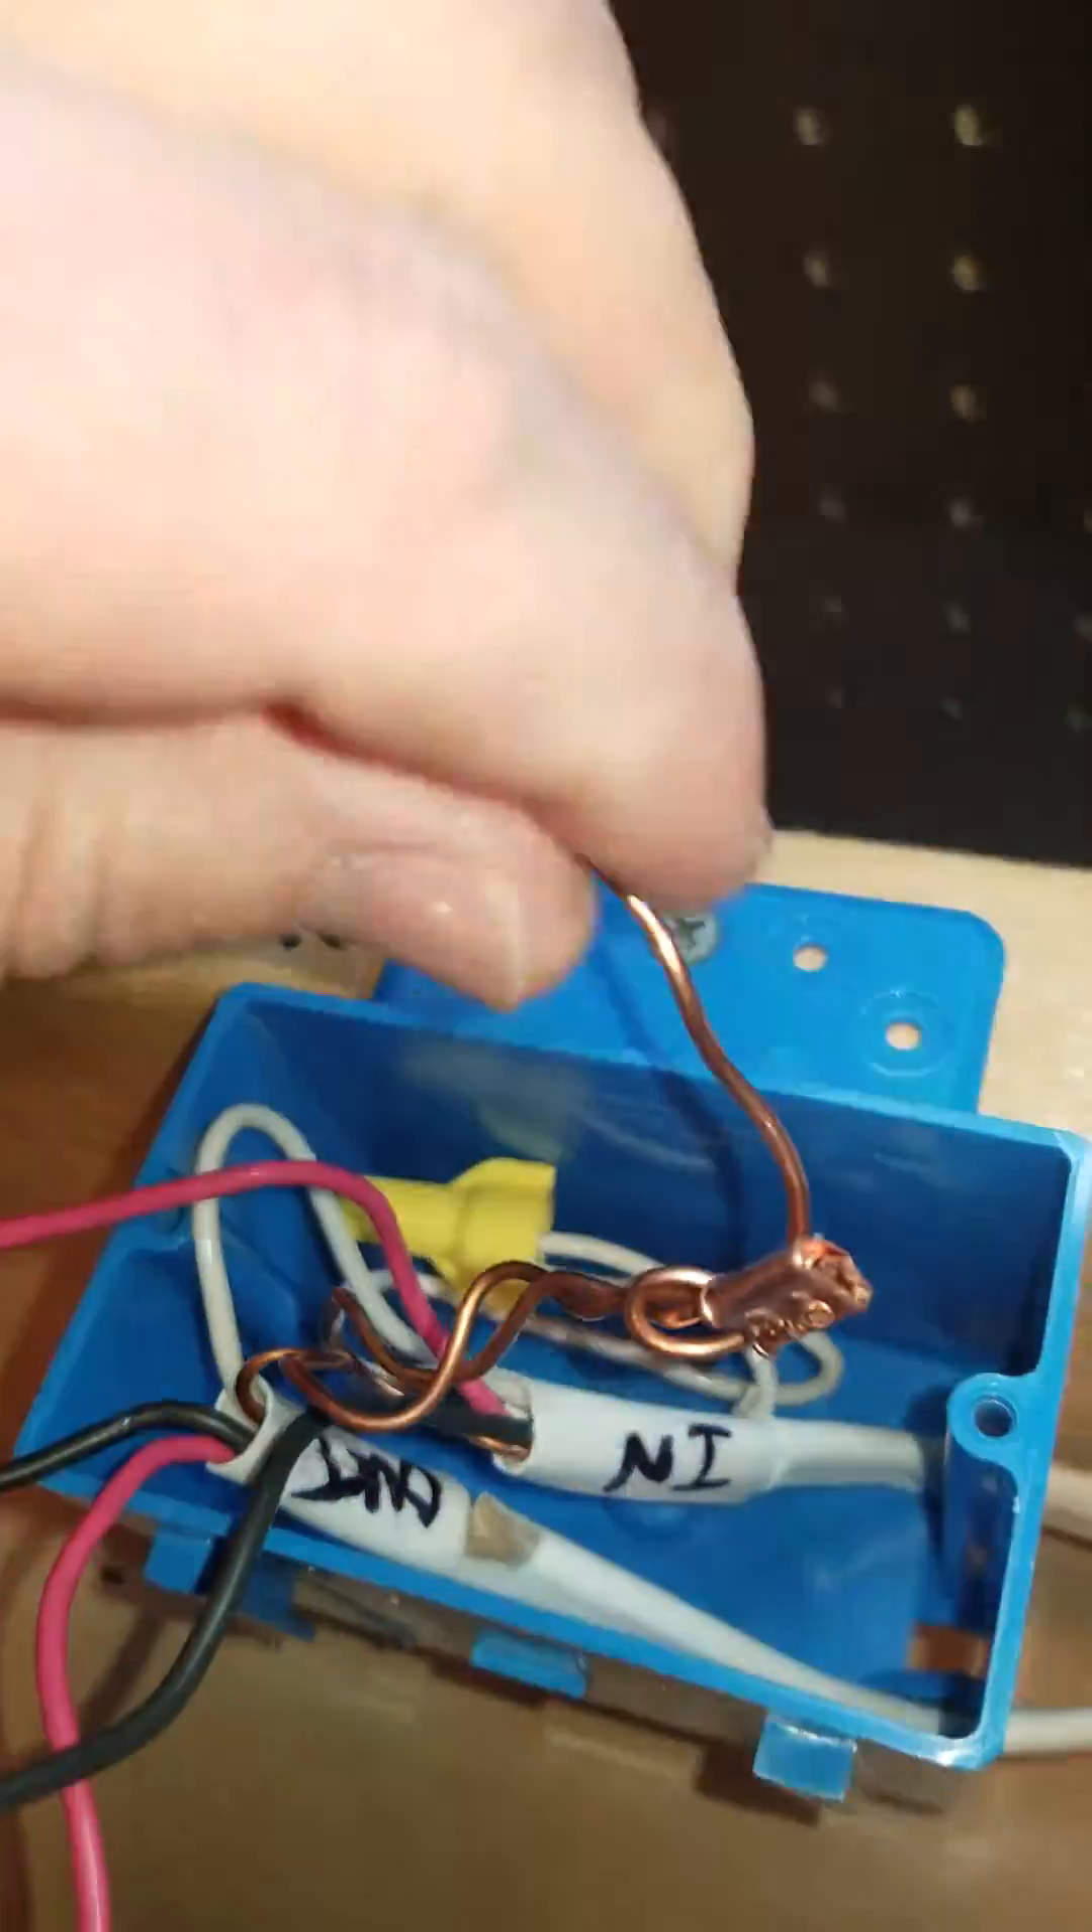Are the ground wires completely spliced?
Yes.